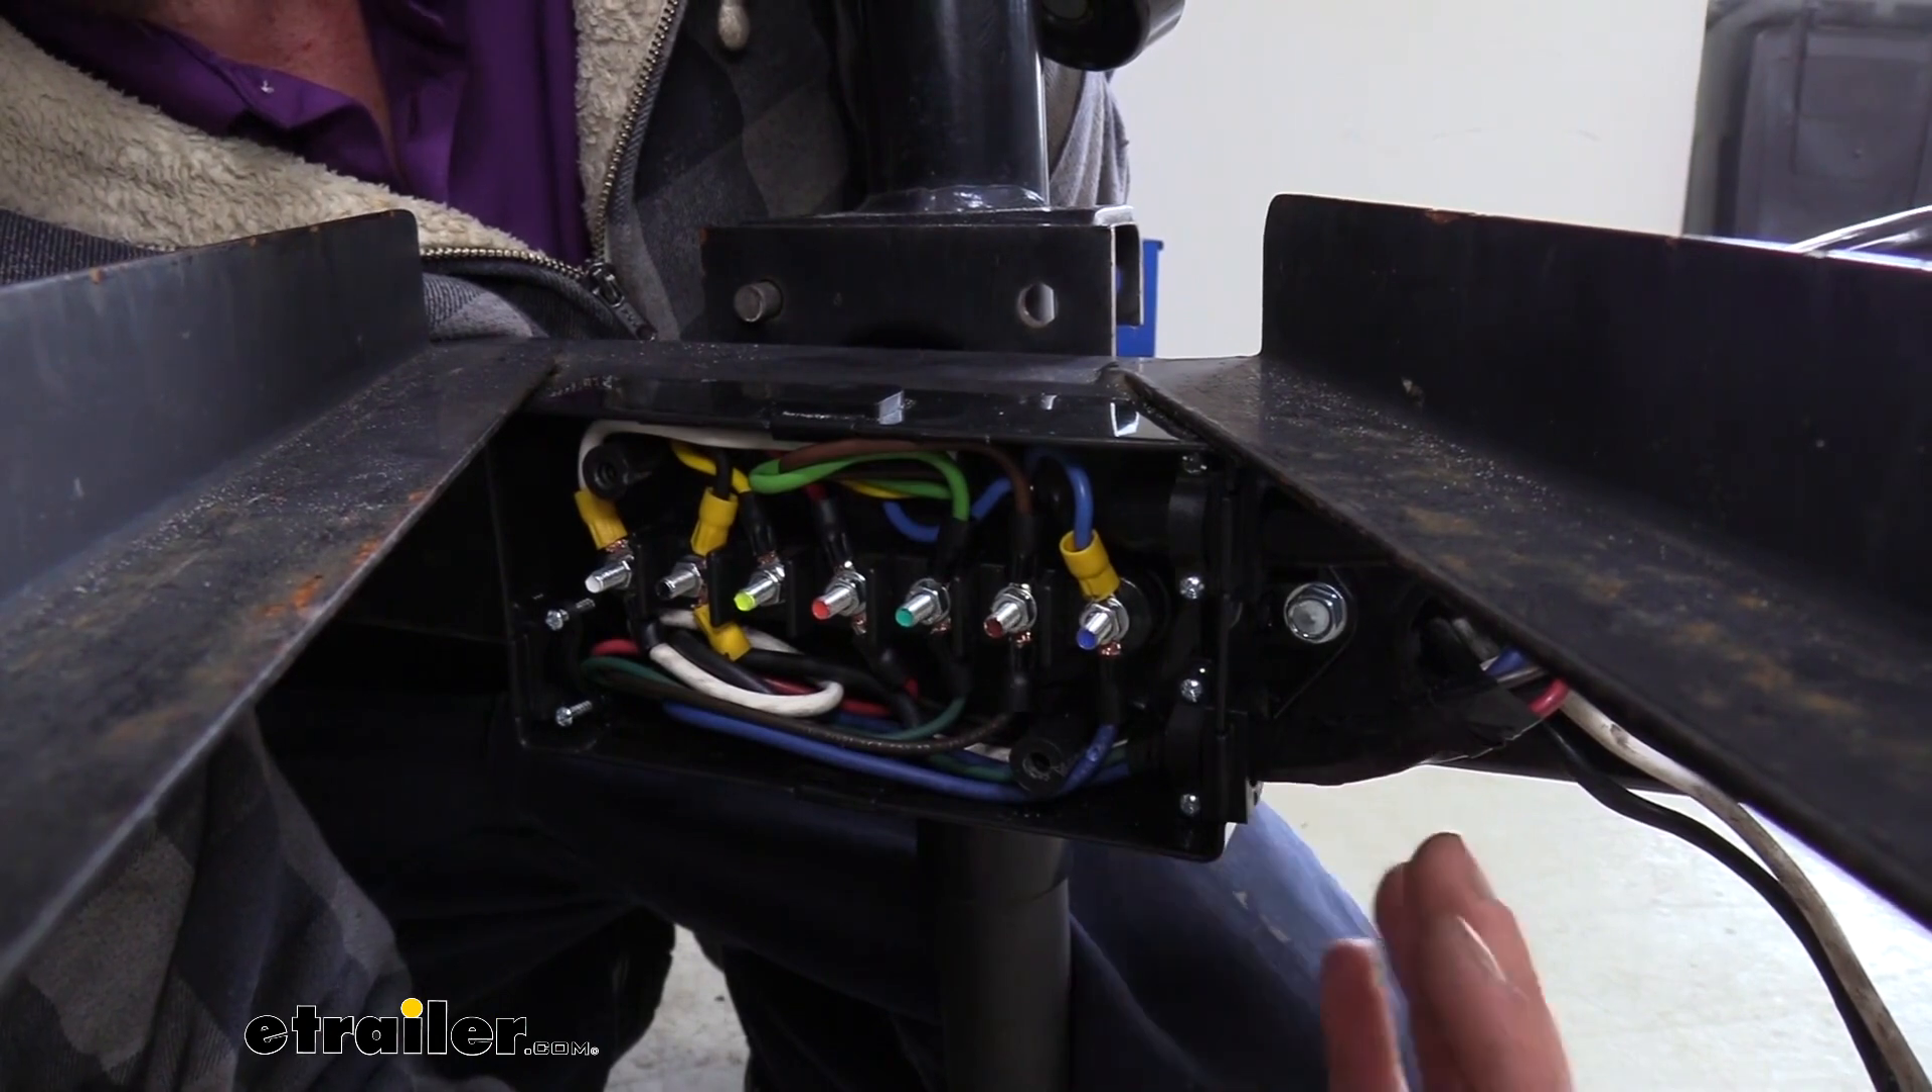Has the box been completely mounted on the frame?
Yes.